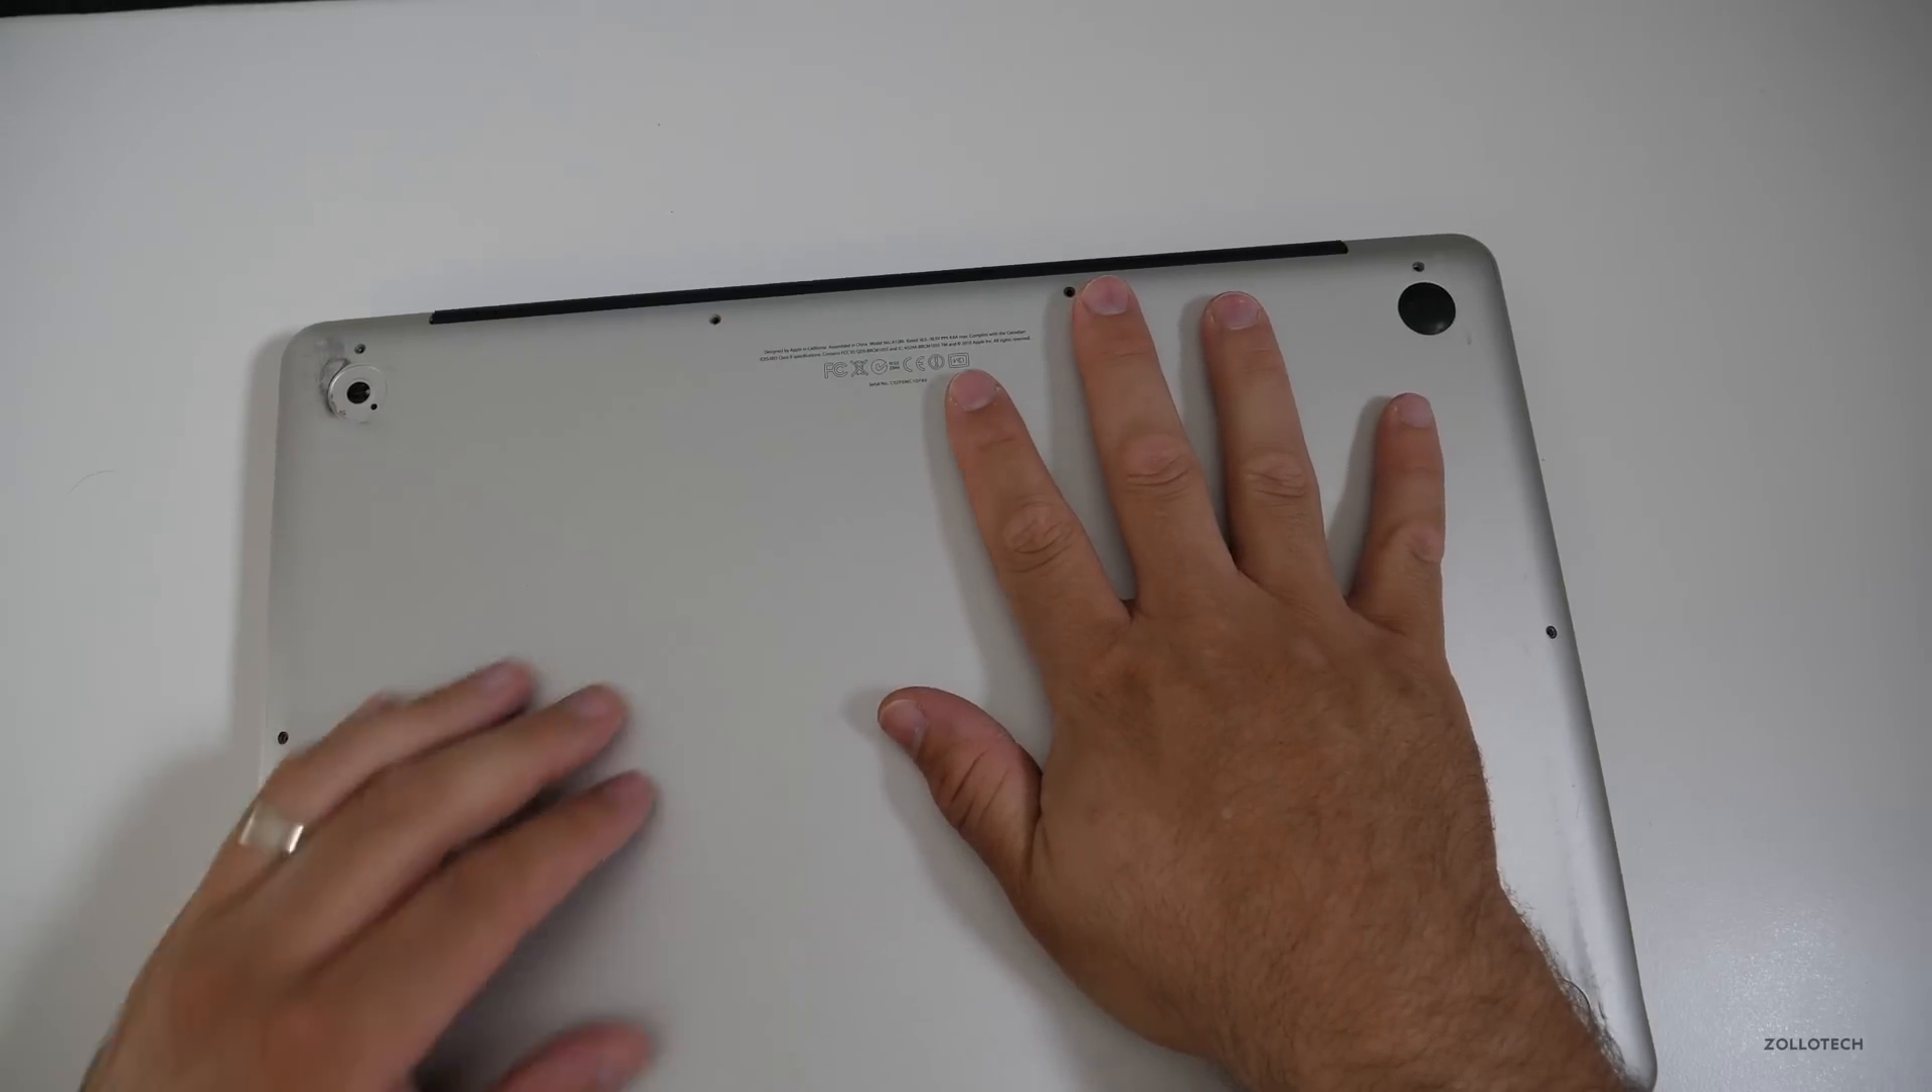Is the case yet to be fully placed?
No.